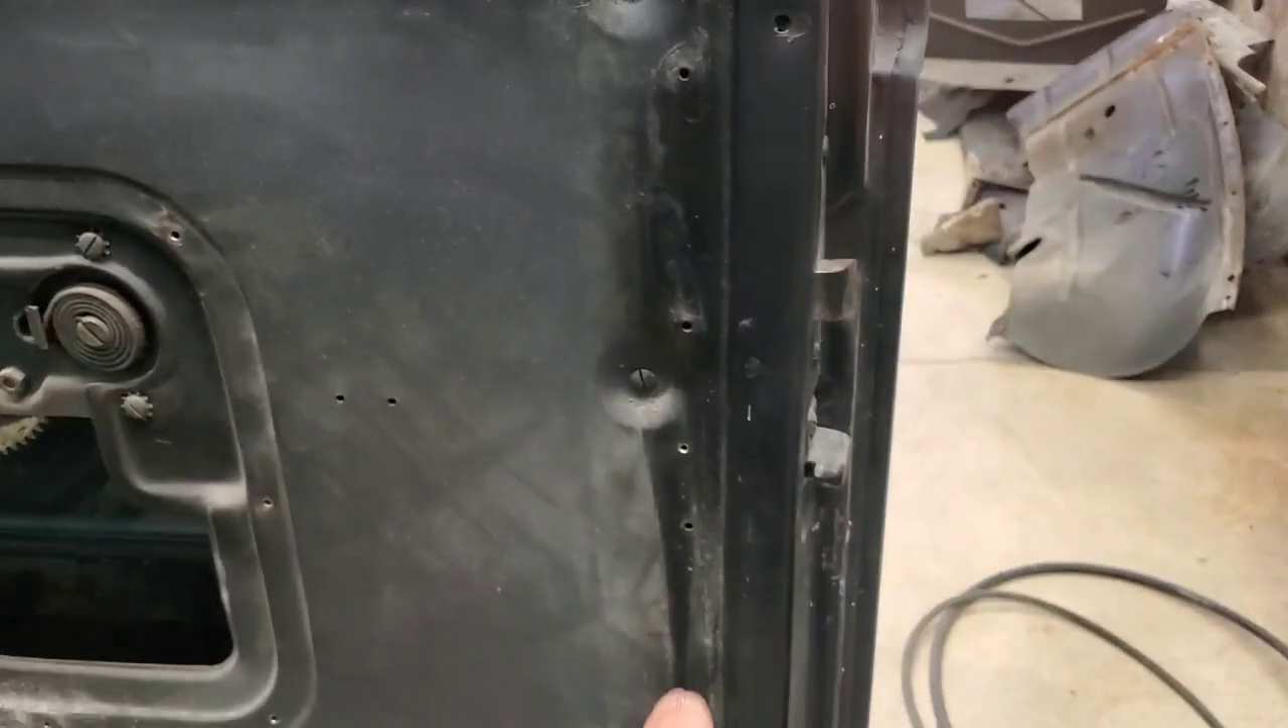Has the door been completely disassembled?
No.